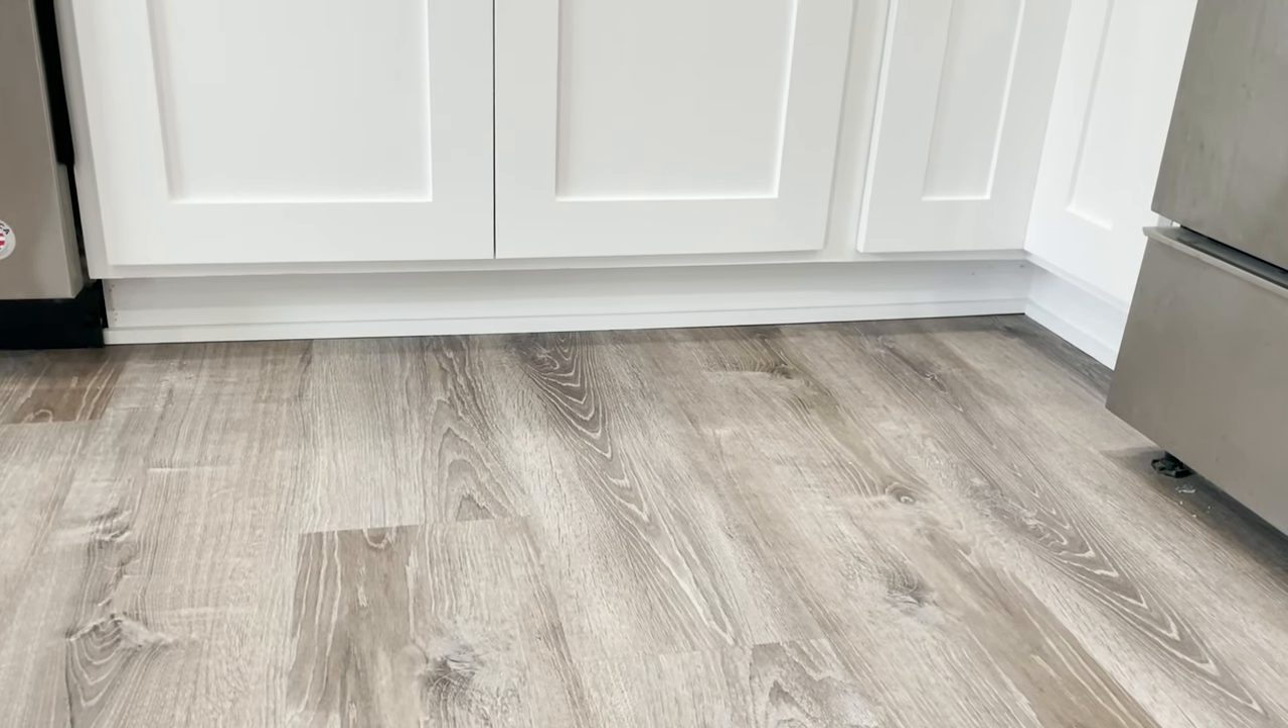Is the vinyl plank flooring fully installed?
Yes.